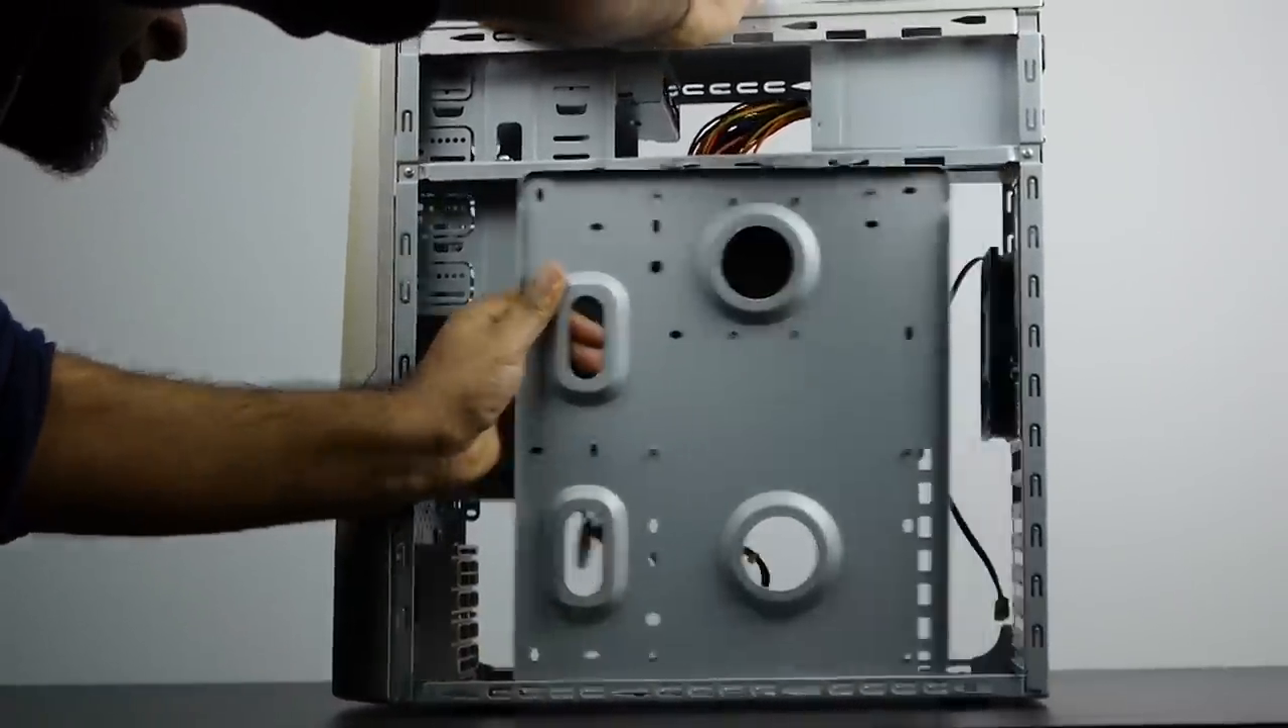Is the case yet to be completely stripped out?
Yes.